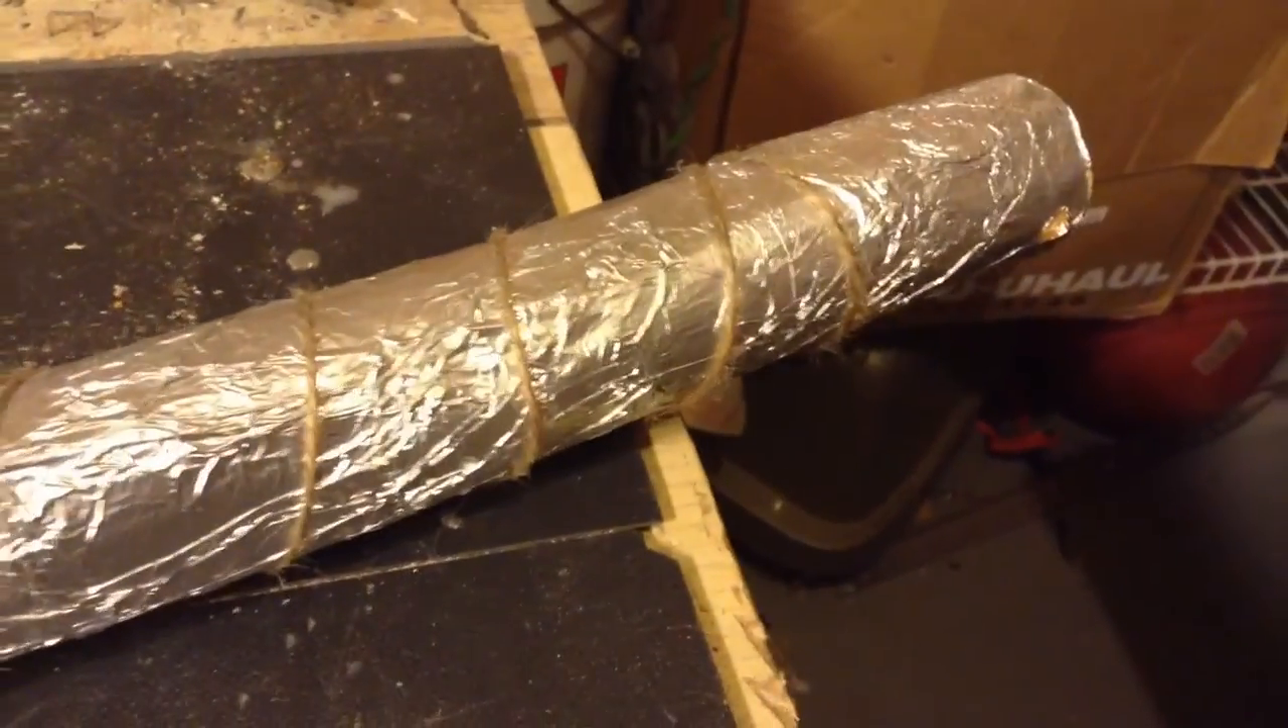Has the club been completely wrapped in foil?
Yes.